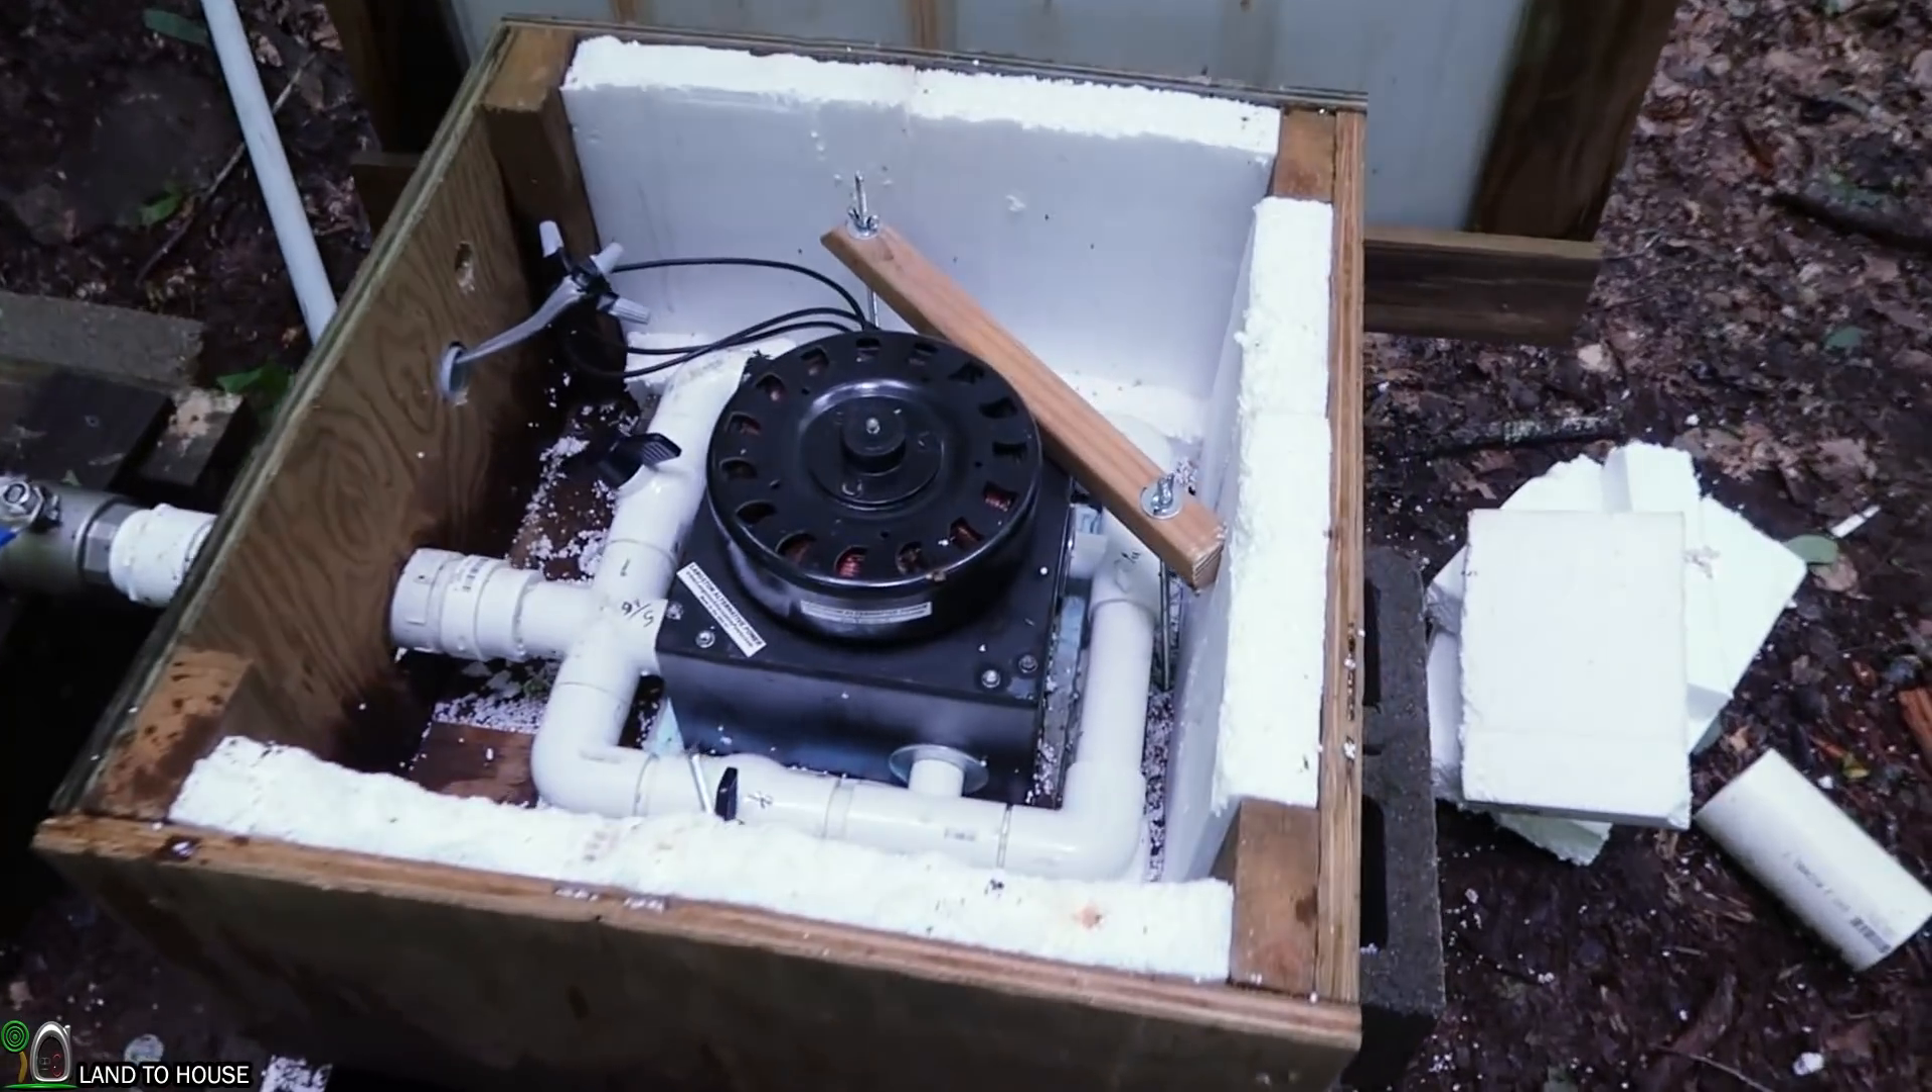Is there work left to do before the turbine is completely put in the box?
No.